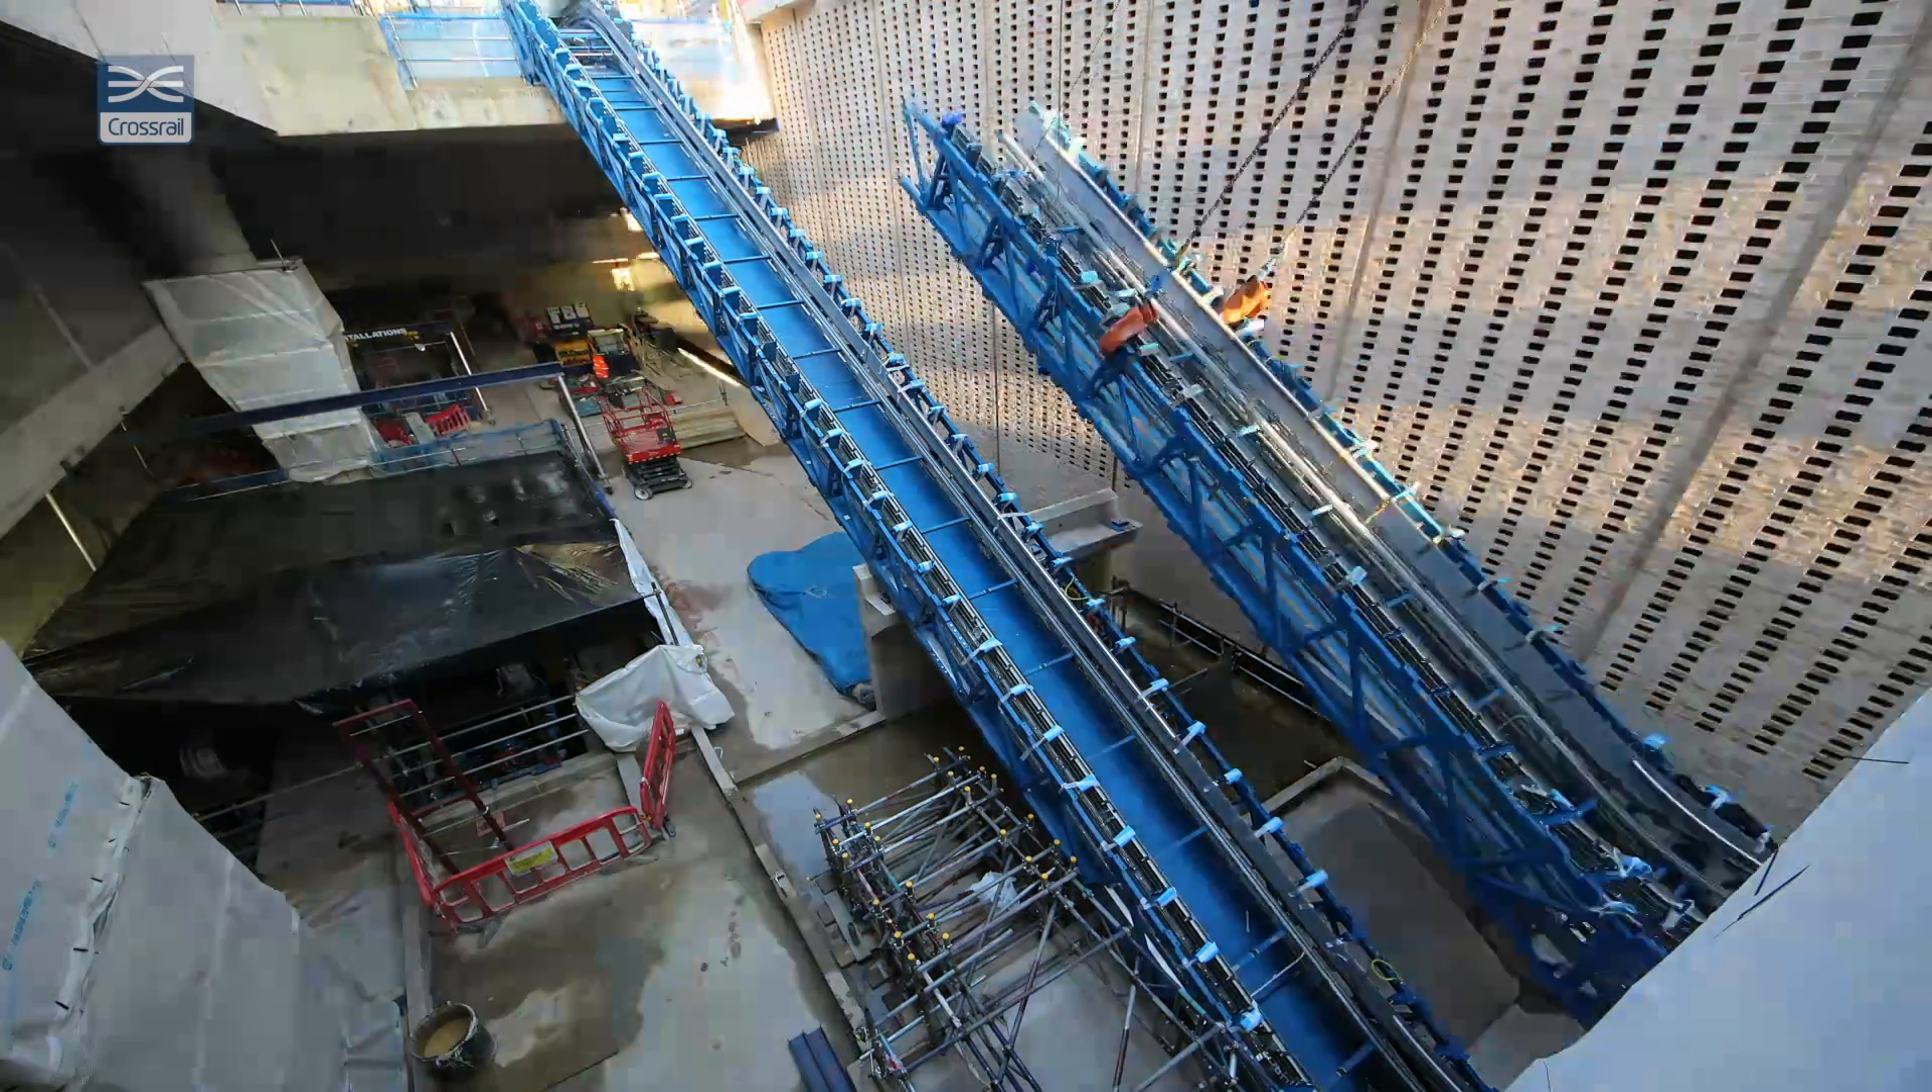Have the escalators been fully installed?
No.